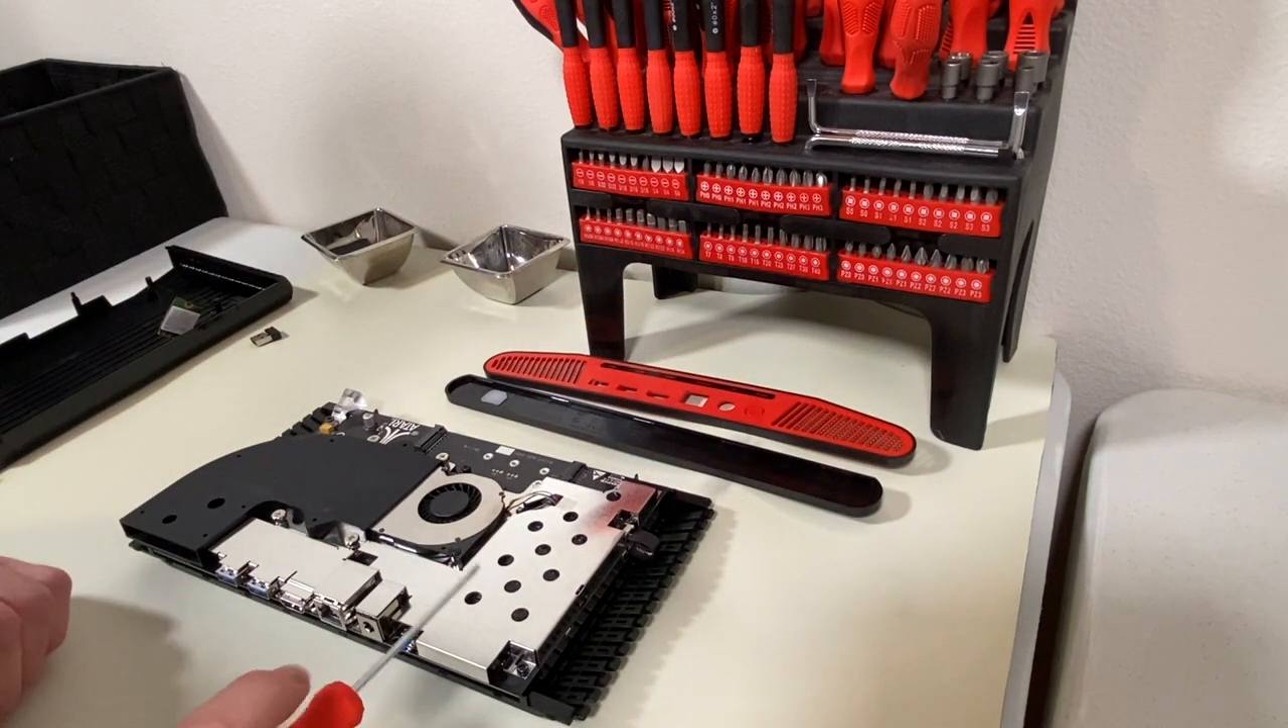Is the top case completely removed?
Yes.